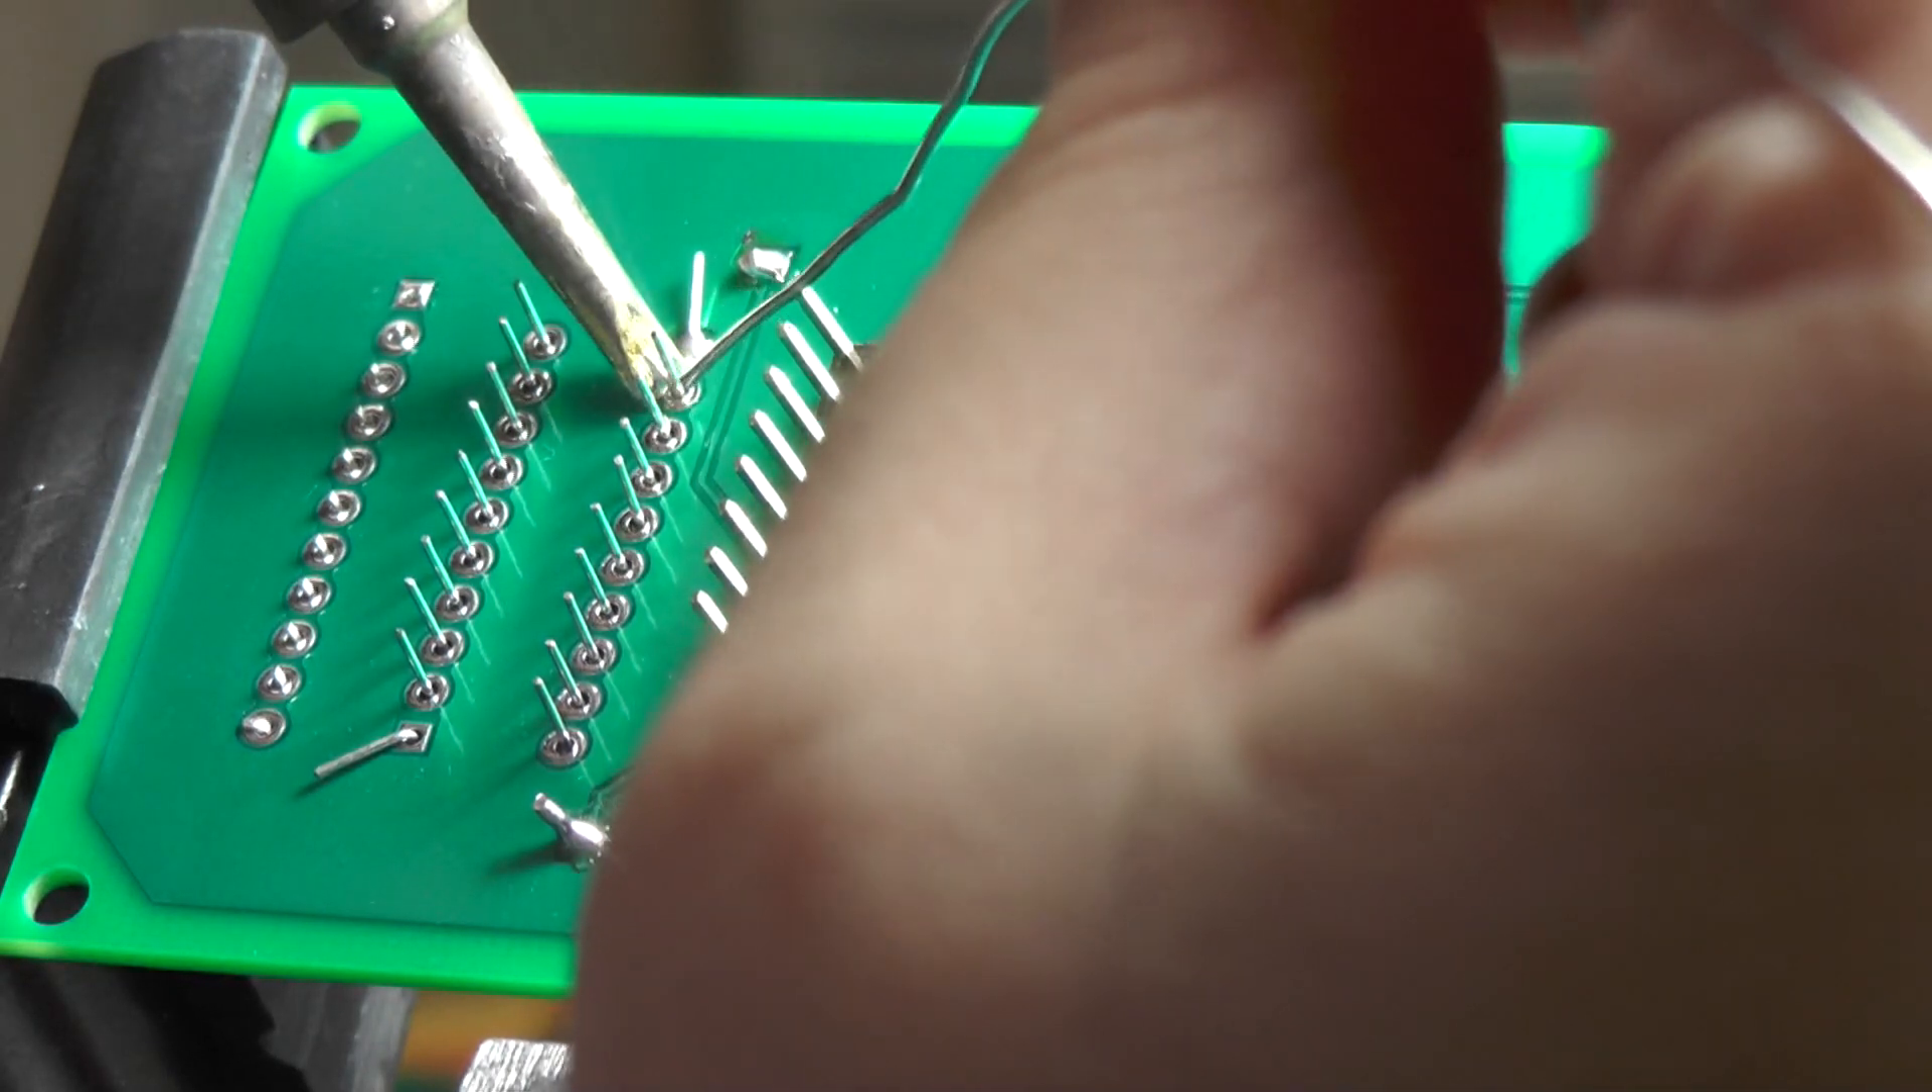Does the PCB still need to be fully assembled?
Yes.